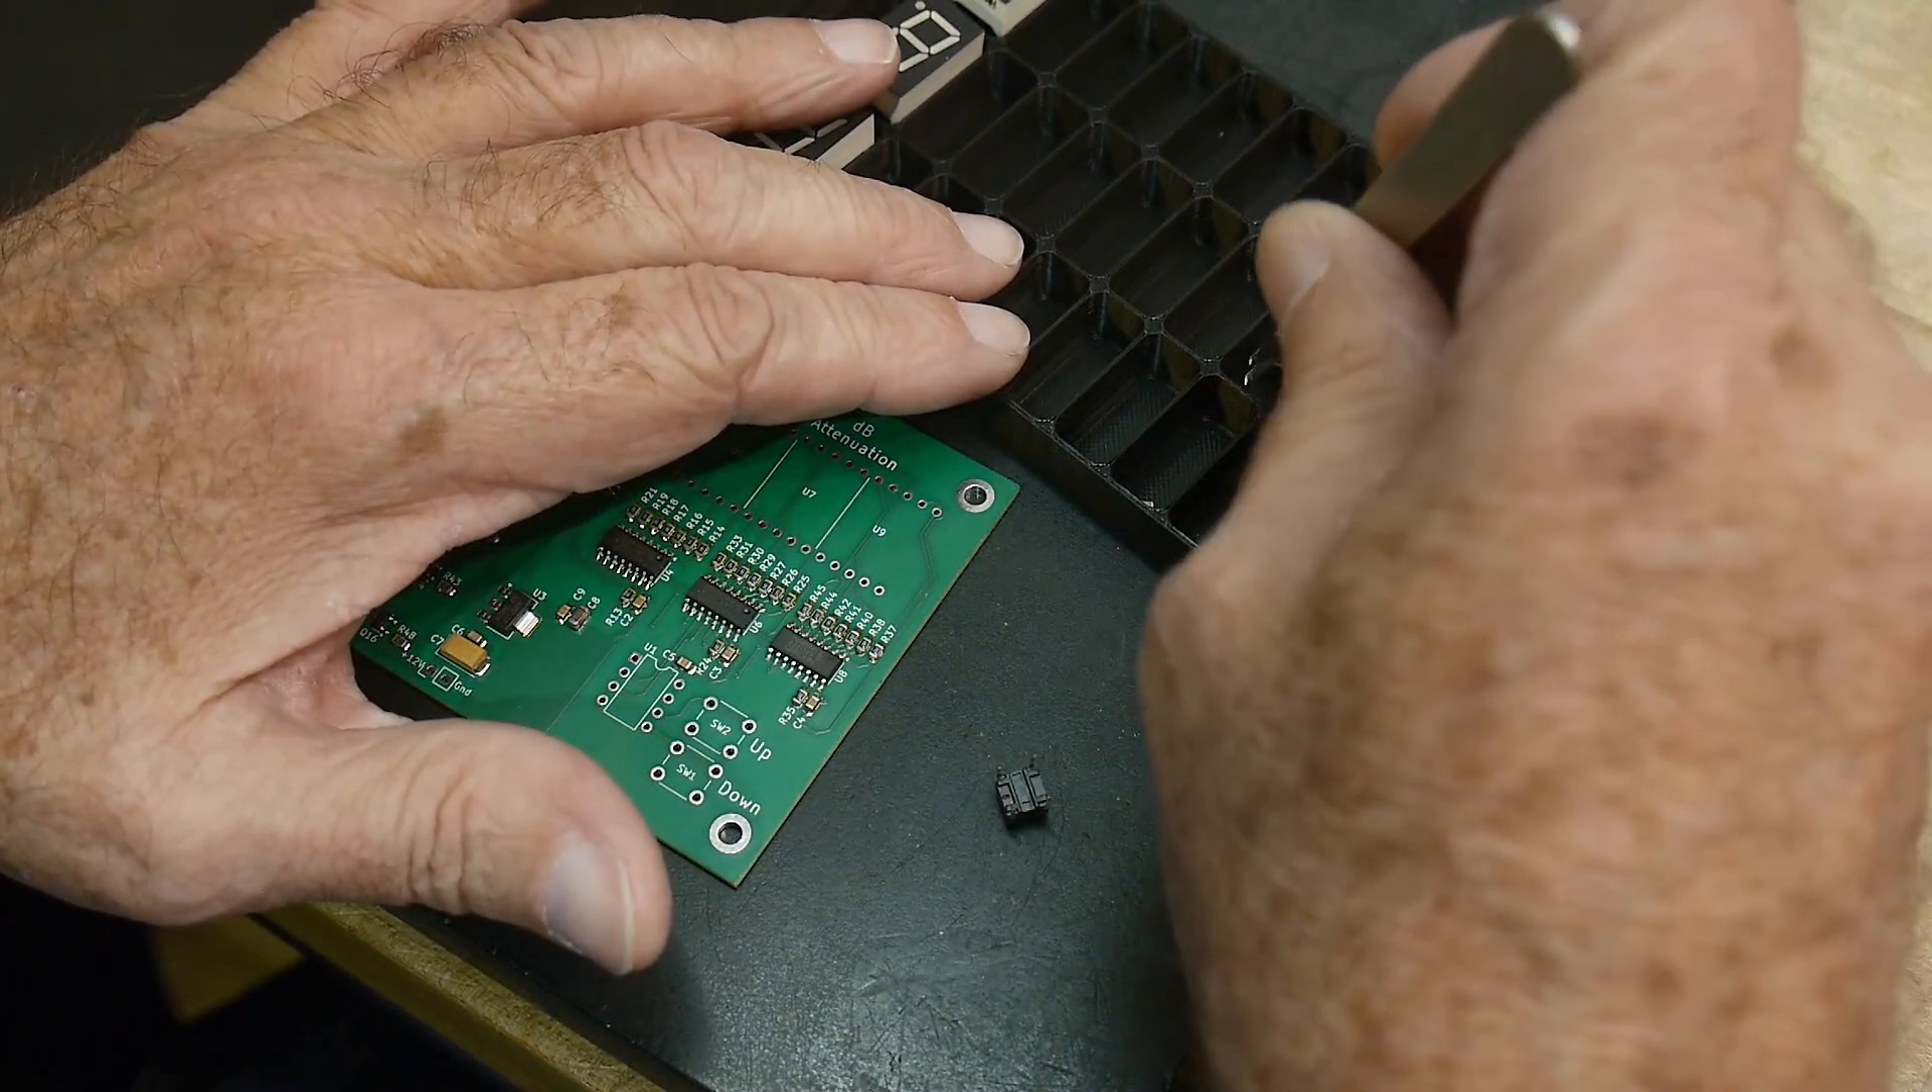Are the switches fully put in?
No.